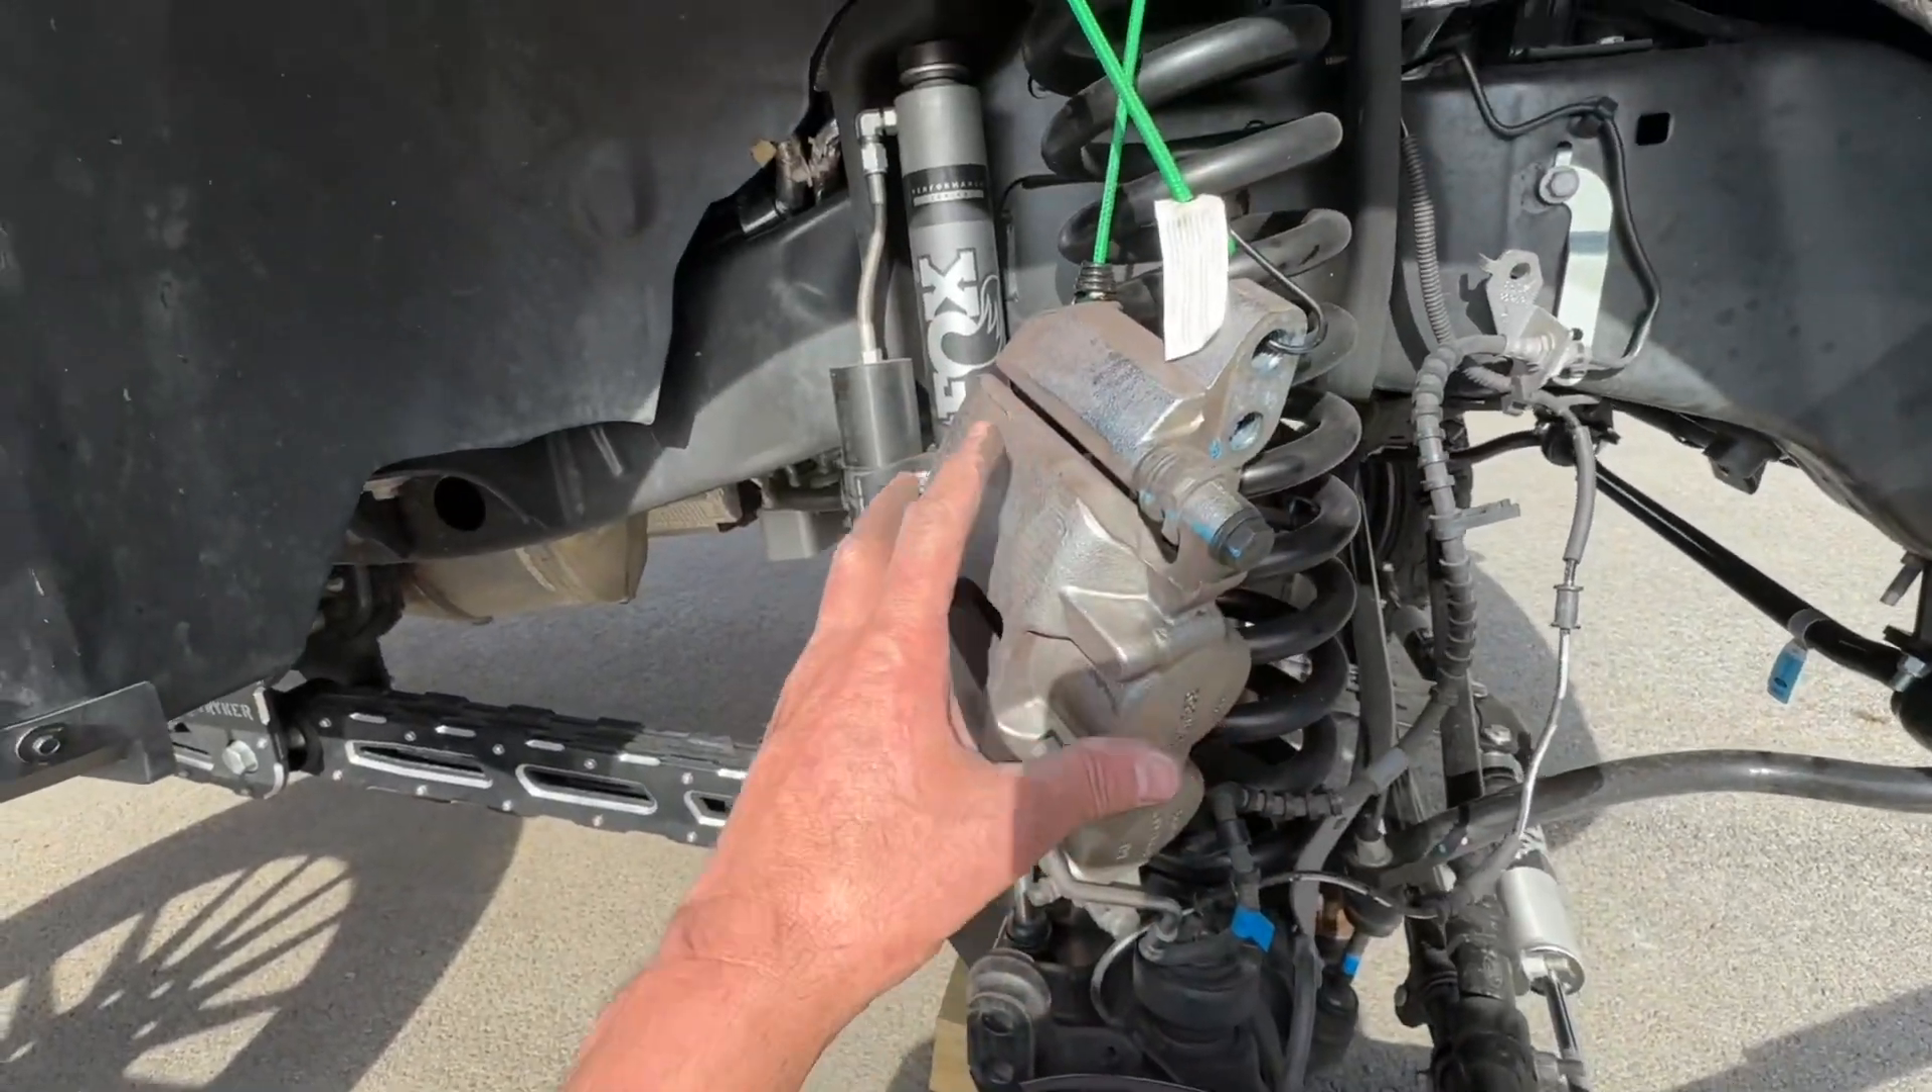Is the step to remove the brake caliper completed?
Yes.